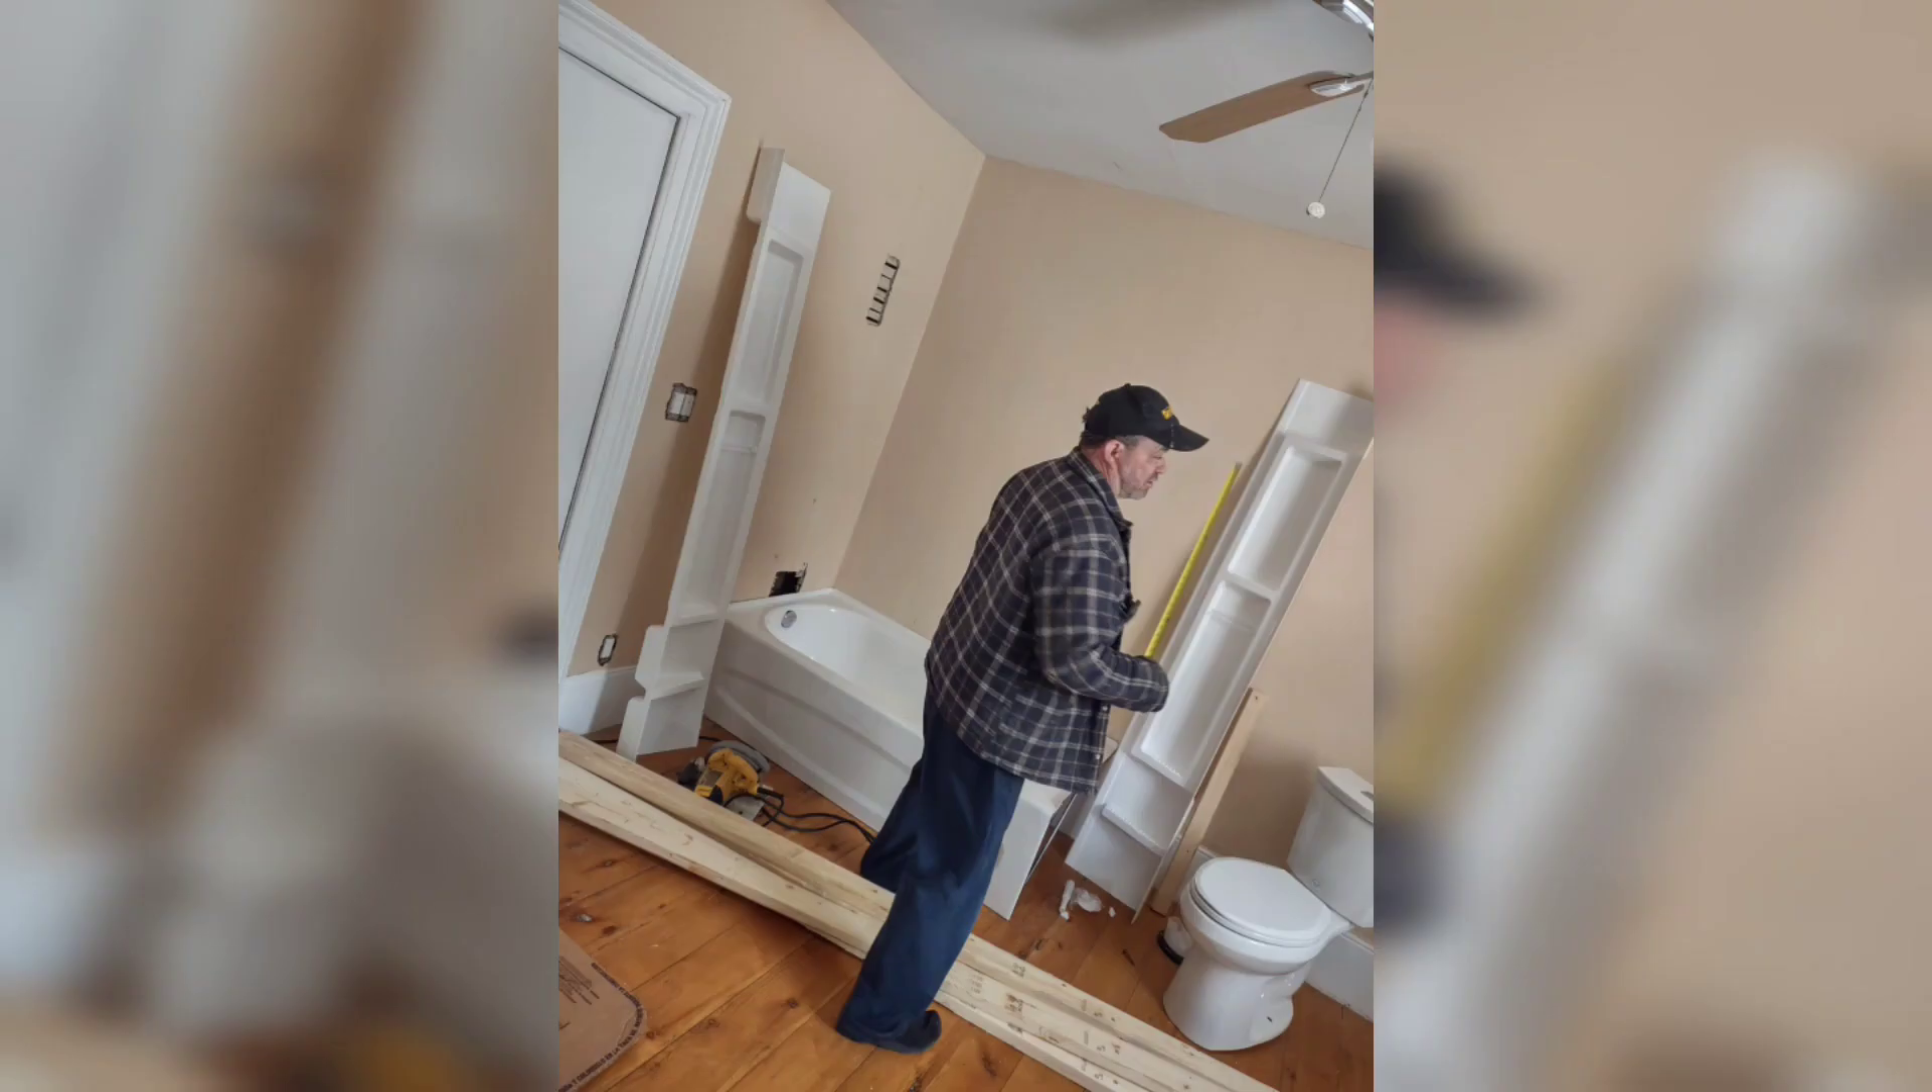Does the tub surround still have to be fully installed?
Yes.